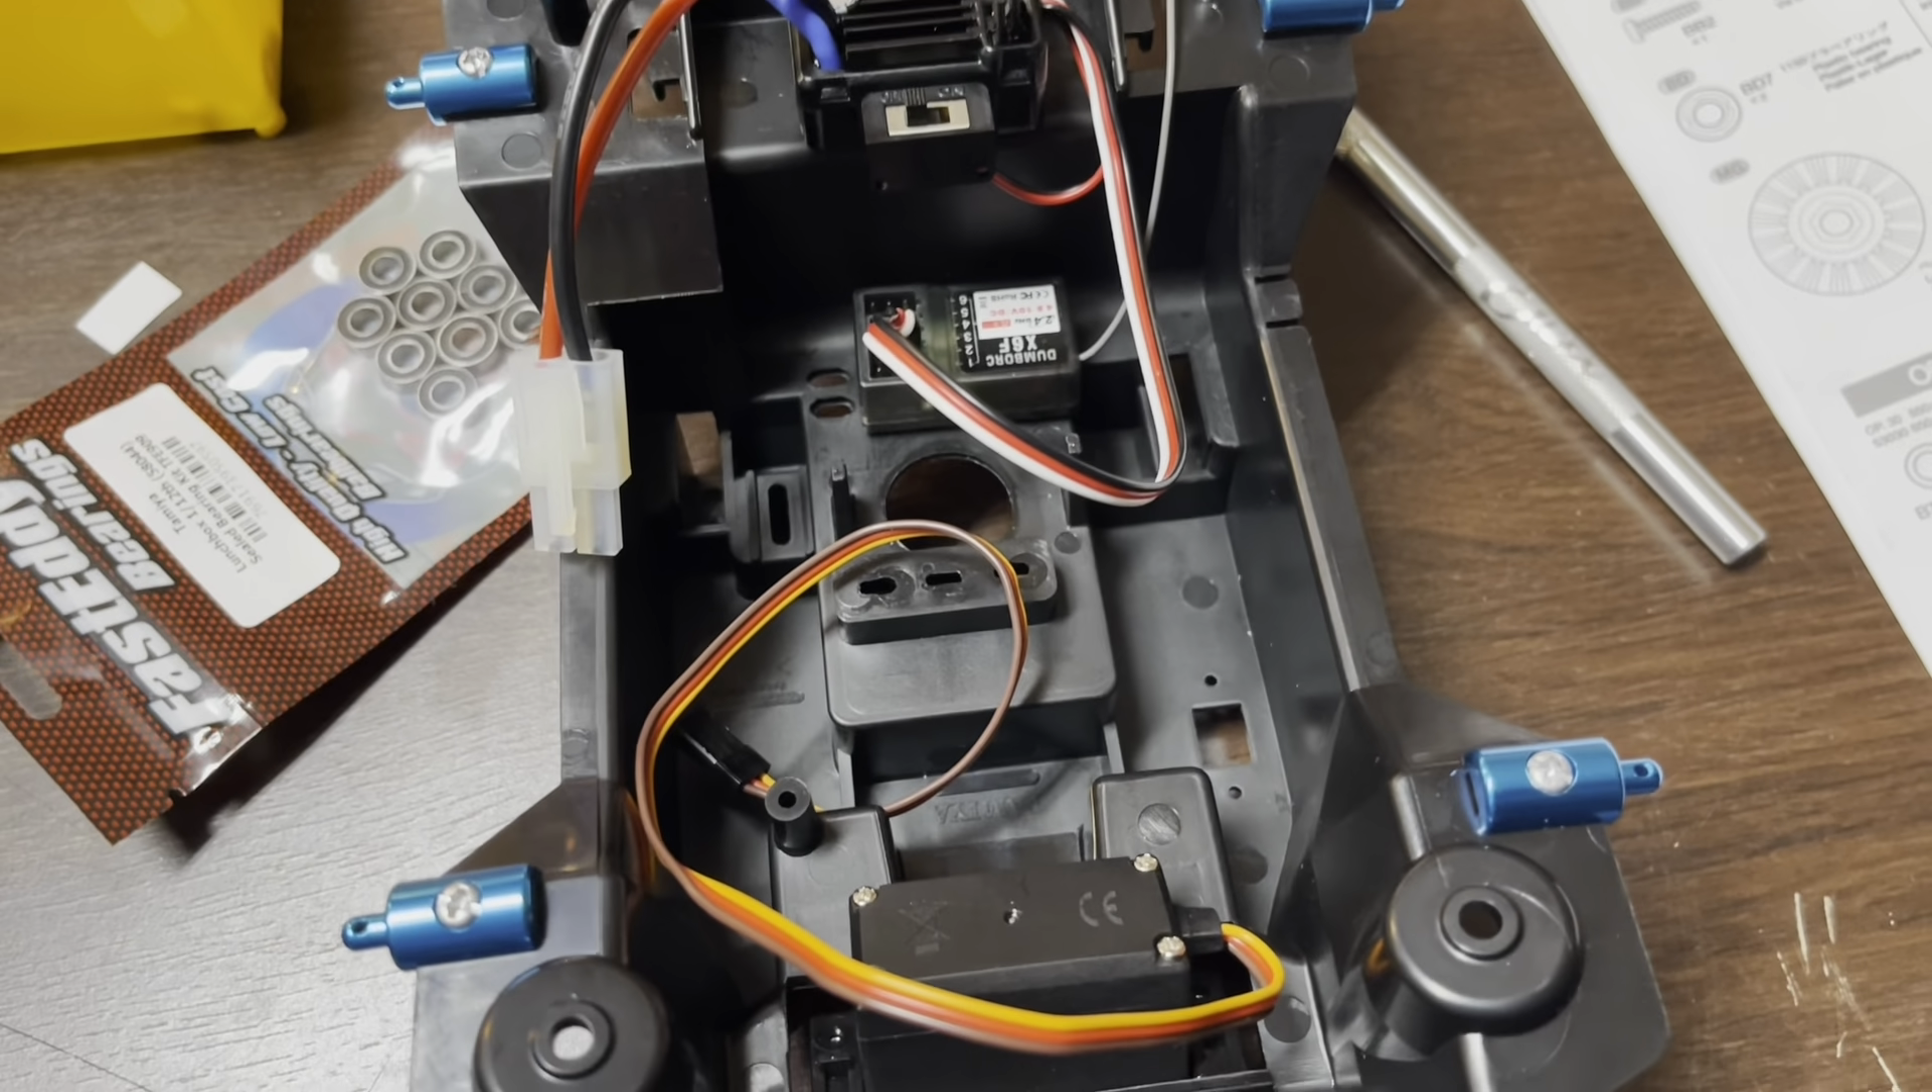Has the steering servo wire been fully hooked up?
No.